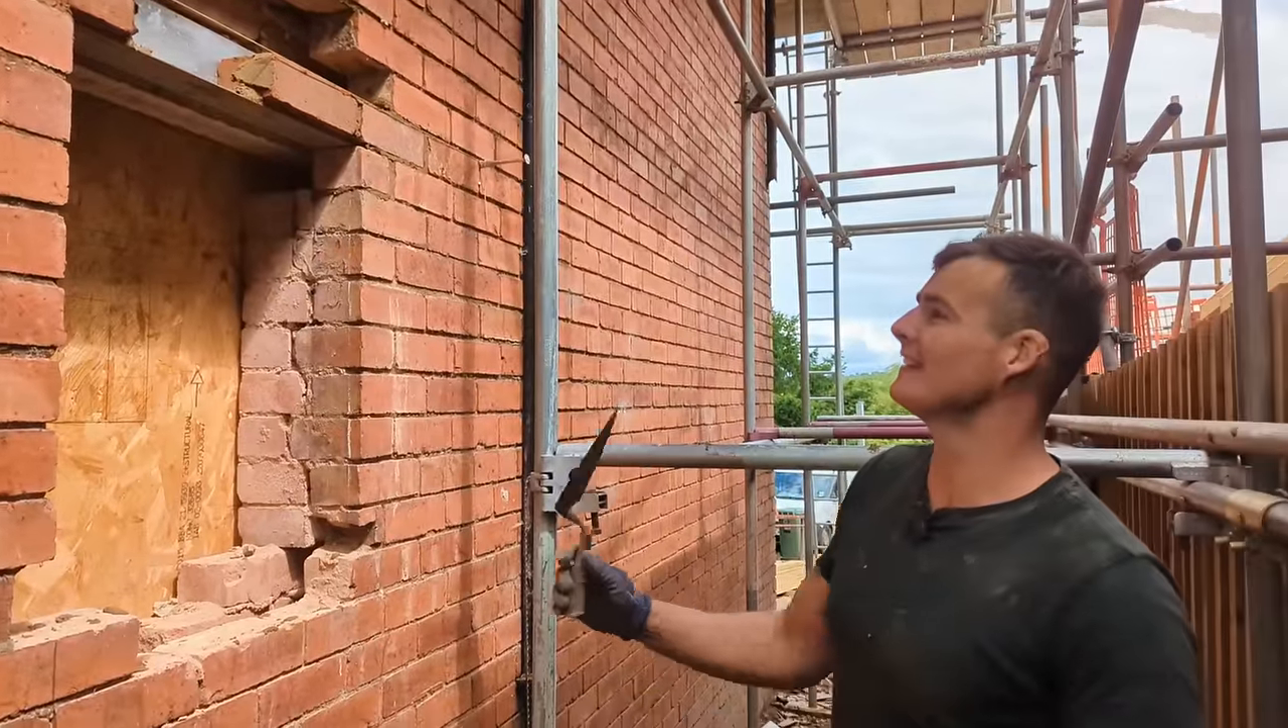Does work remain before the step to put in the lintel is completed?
No.